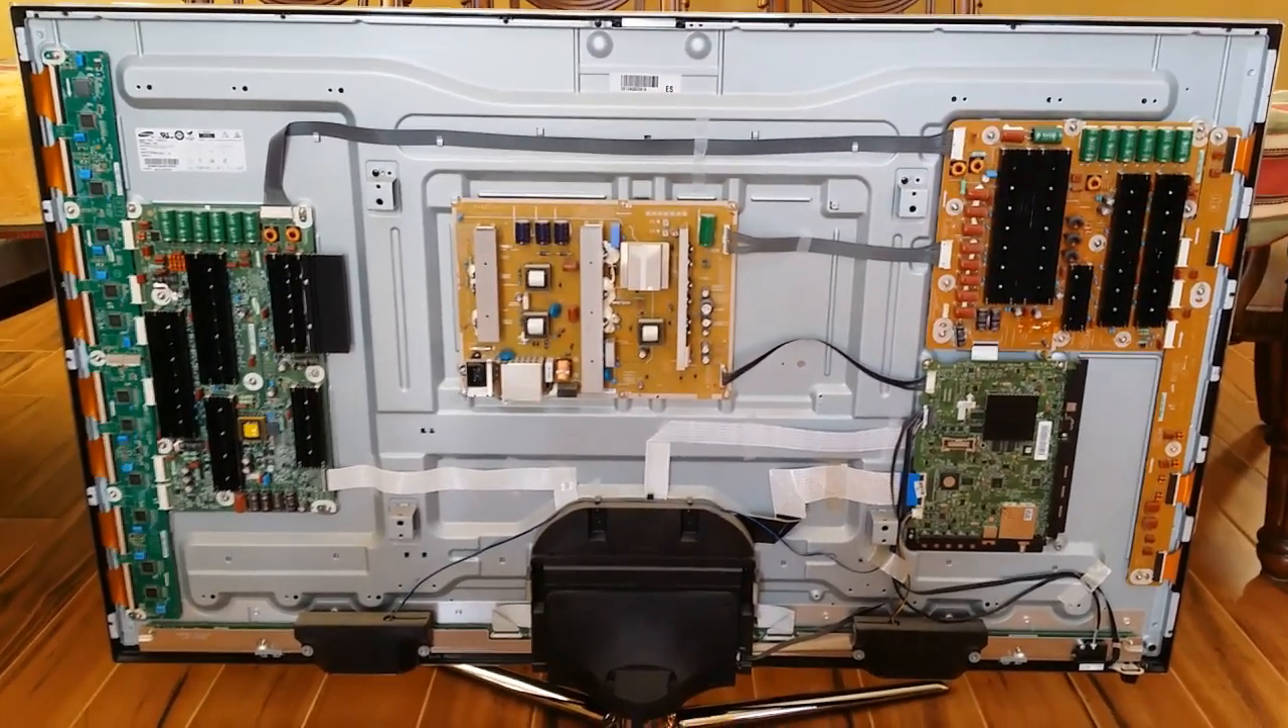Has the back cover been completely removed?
Yes.